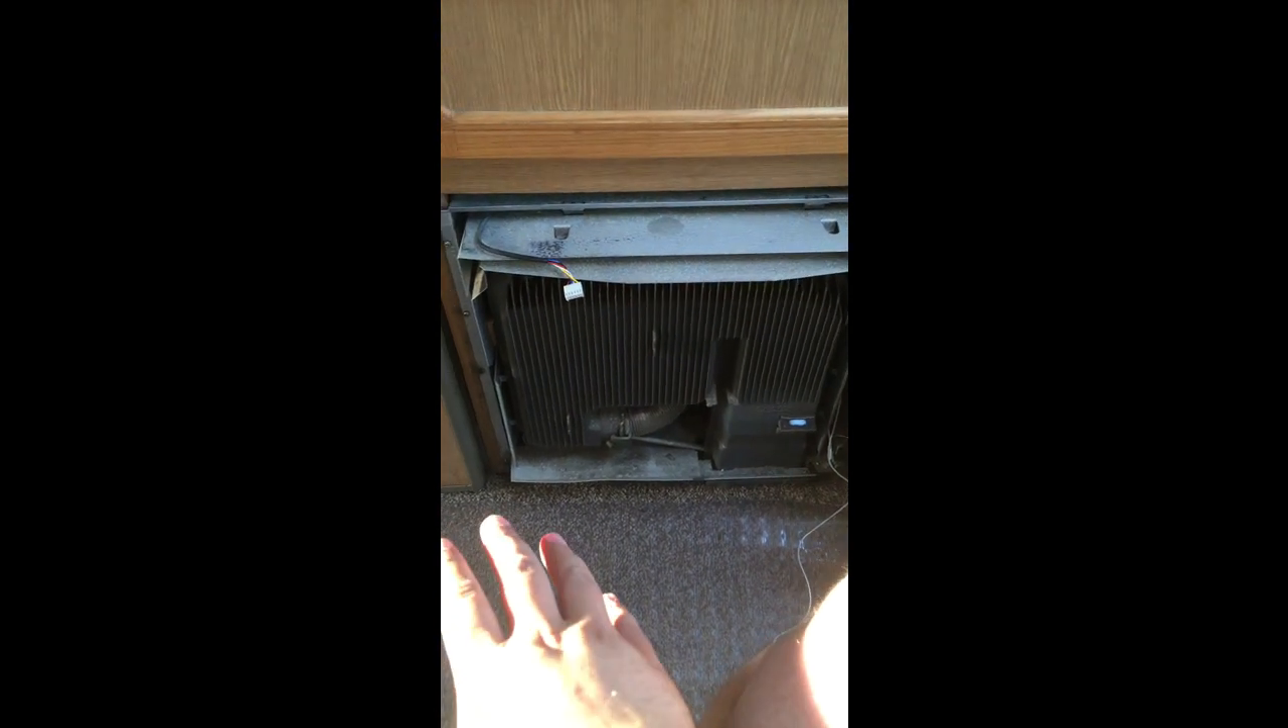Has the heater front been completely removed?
Yes.